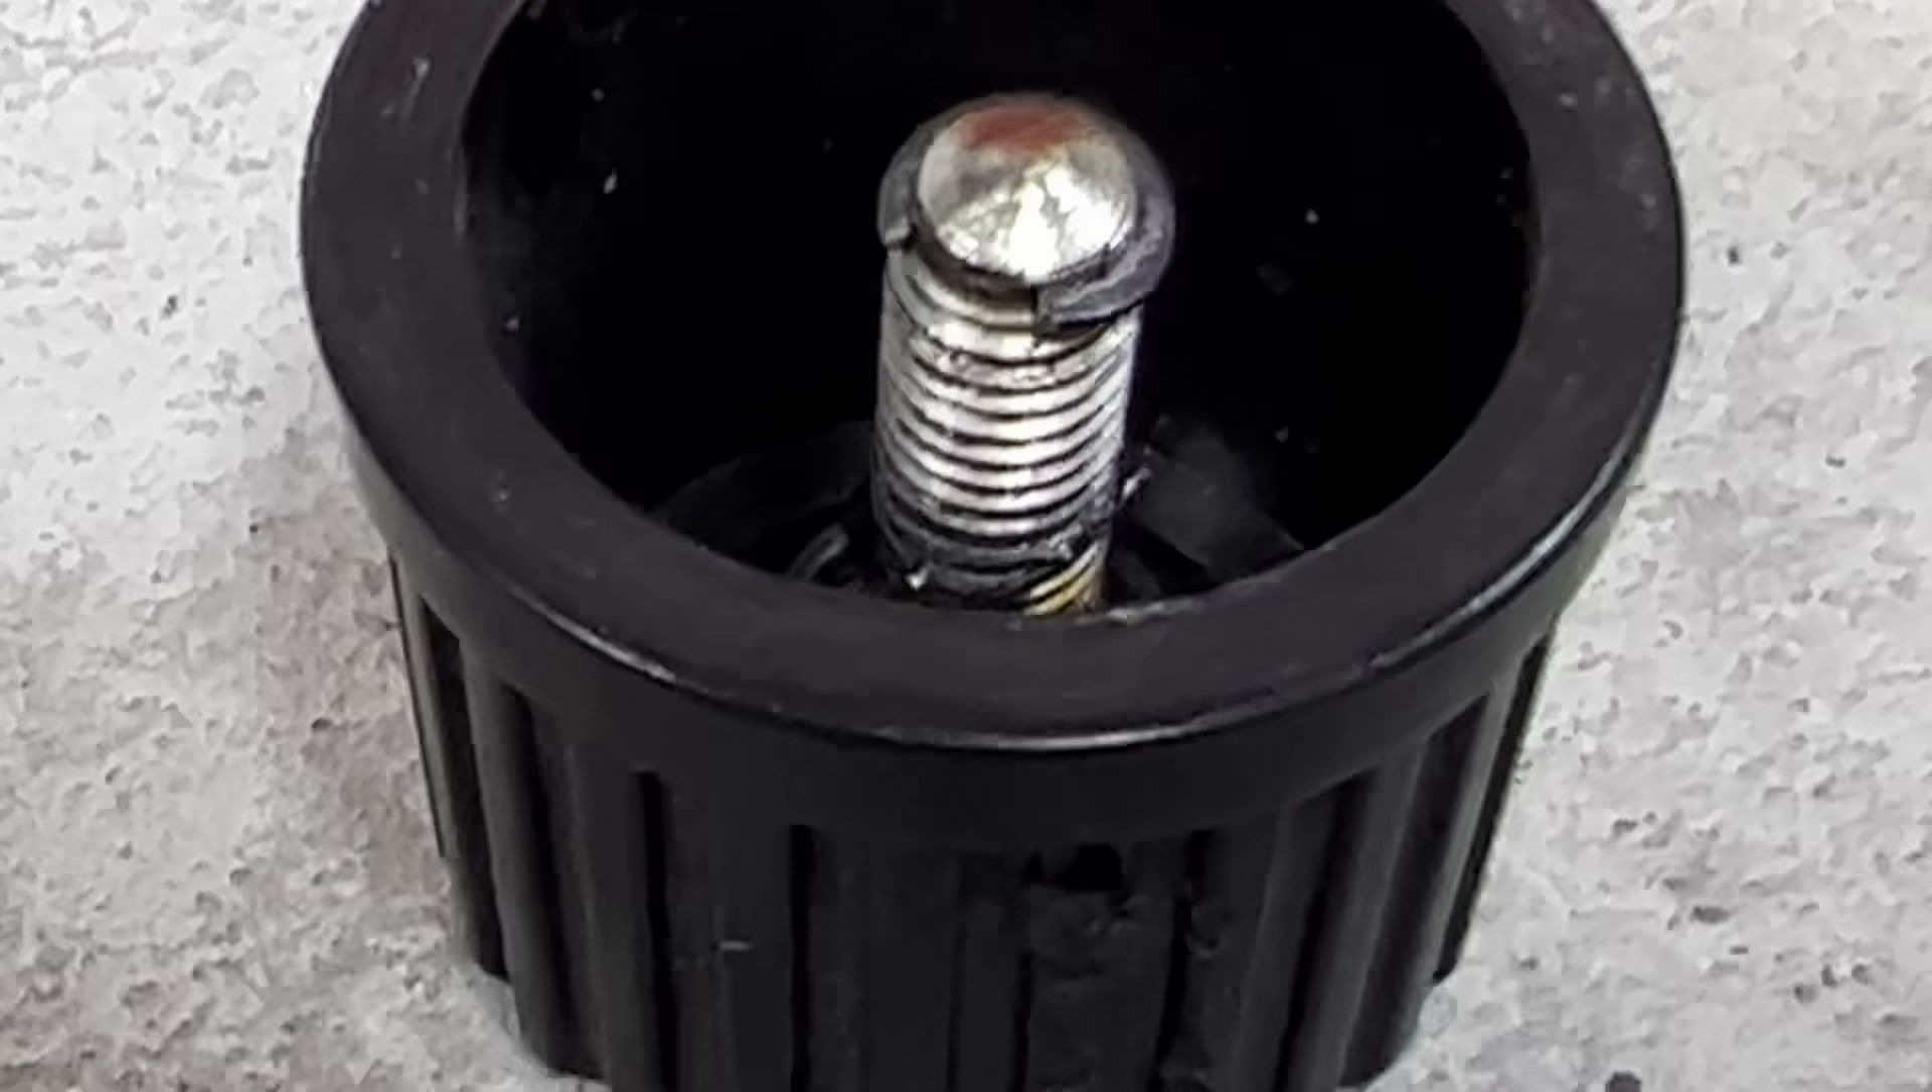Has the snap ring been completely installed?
Yes.